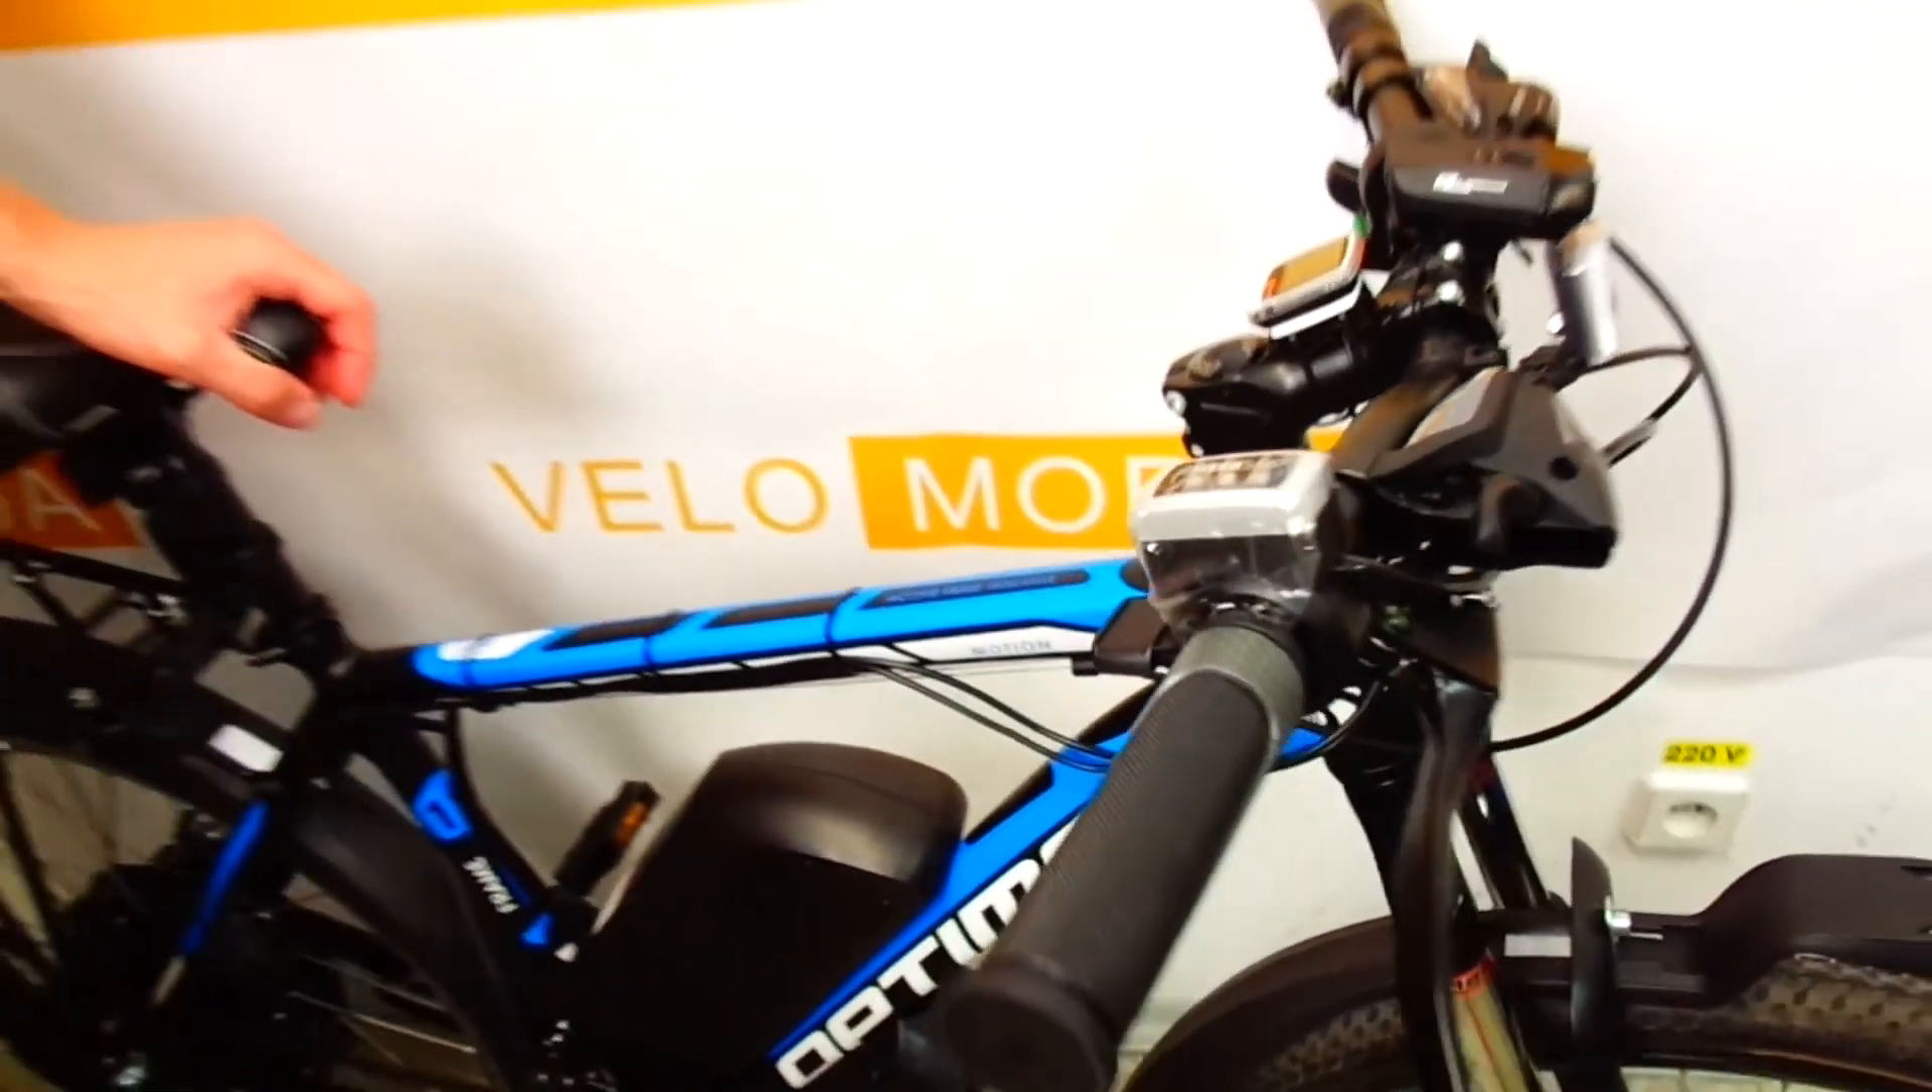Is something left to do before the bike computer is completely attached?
No.